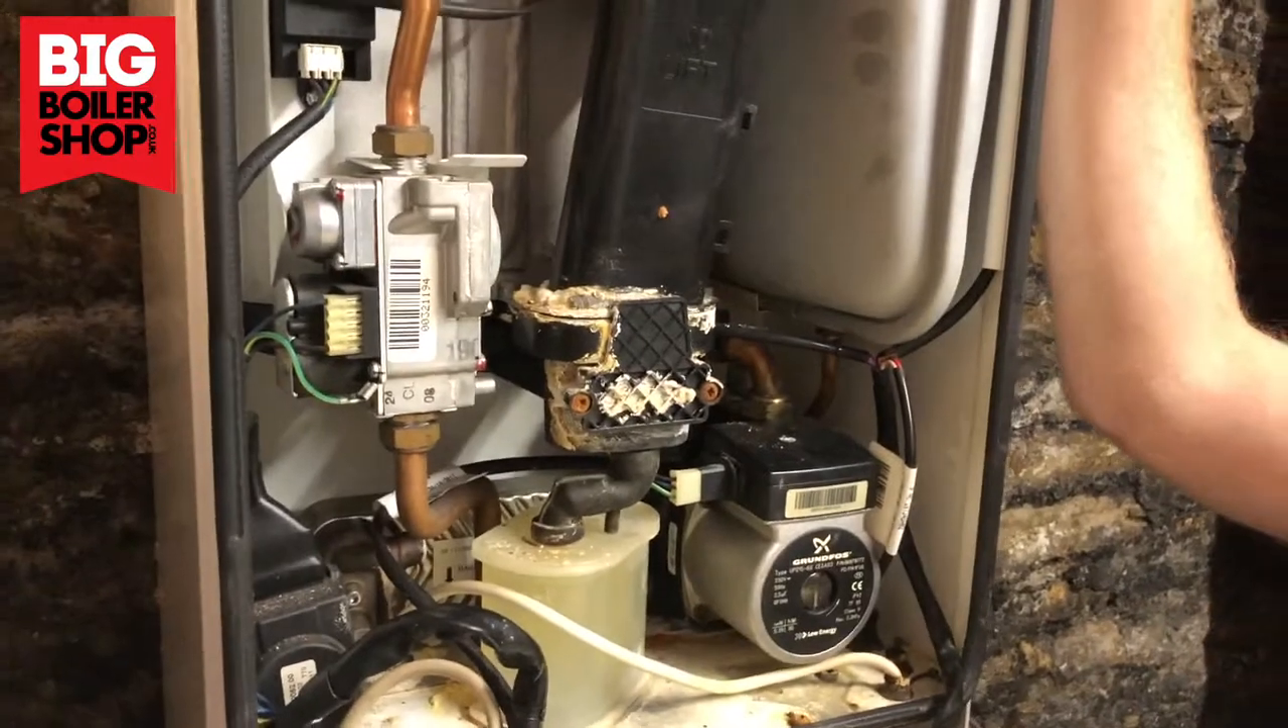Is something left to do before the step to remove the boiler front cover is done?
No.